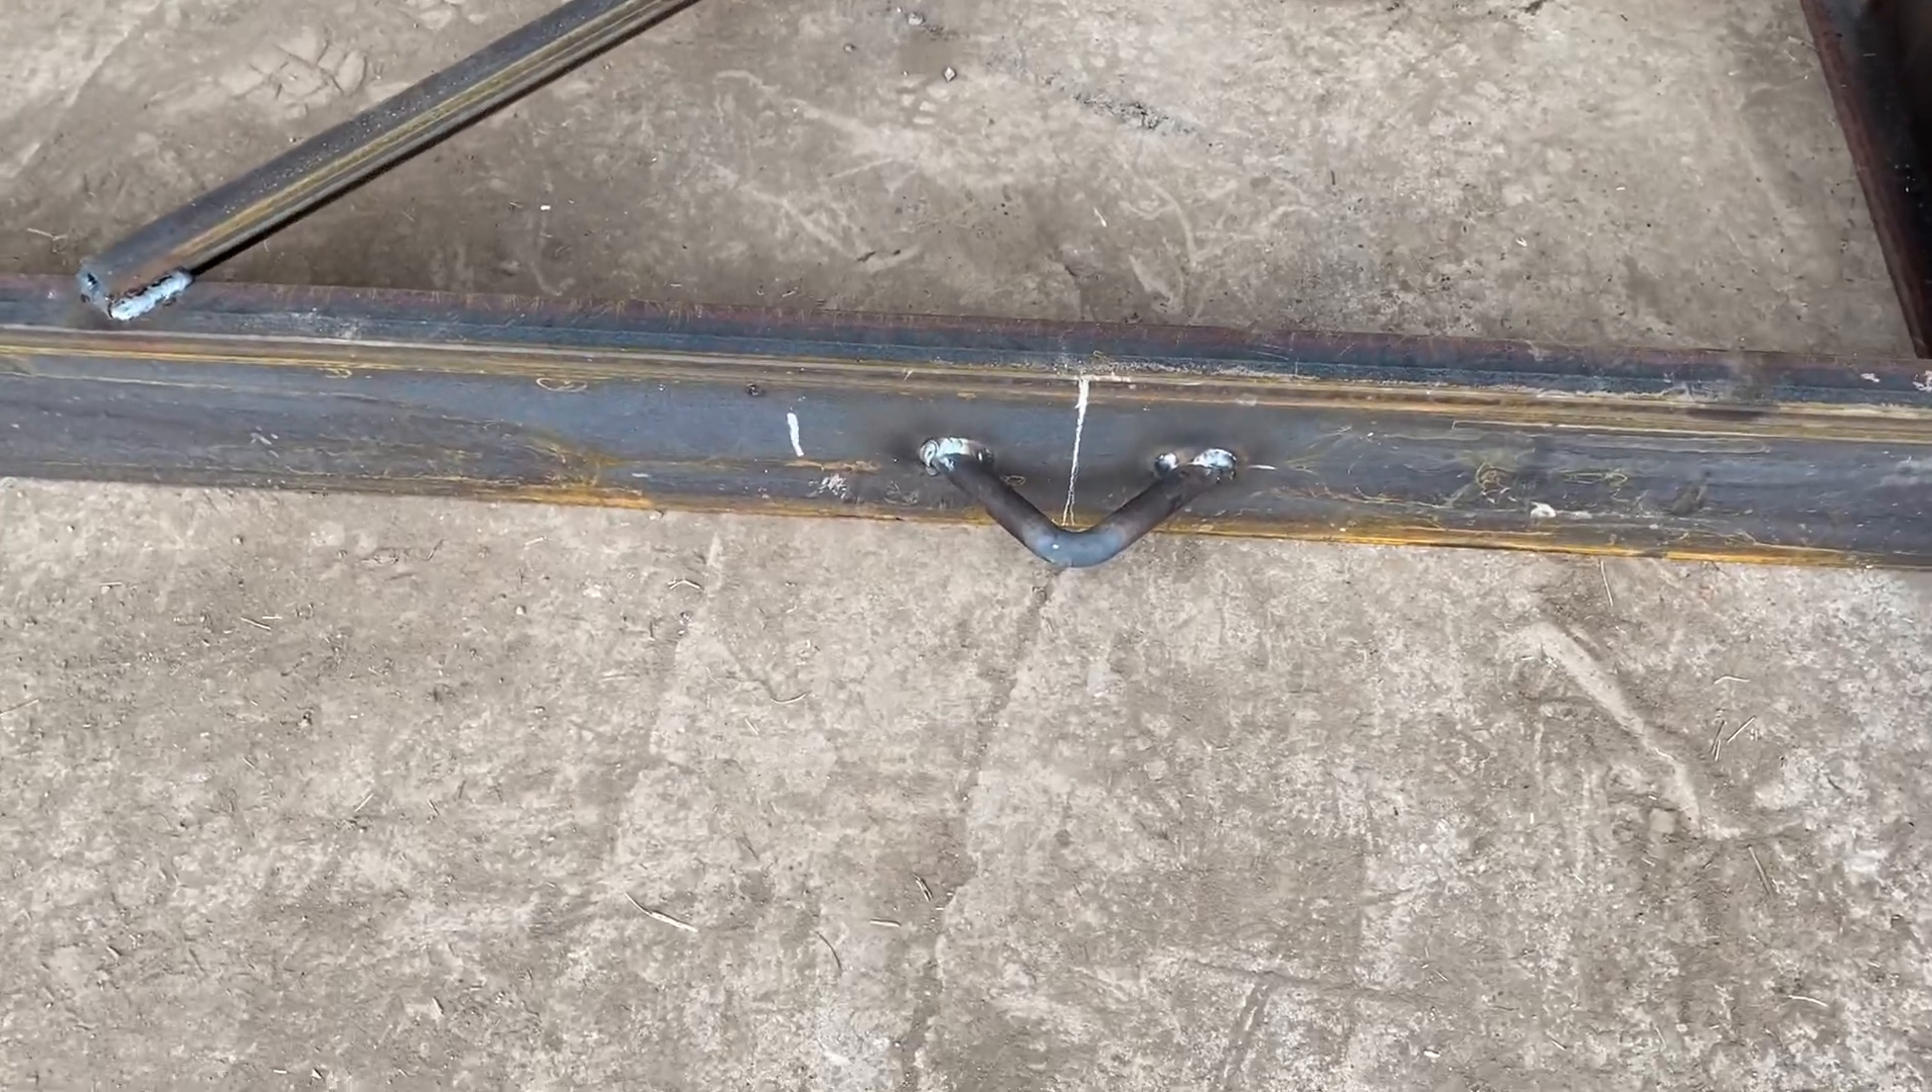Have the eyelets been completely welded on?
Yes.